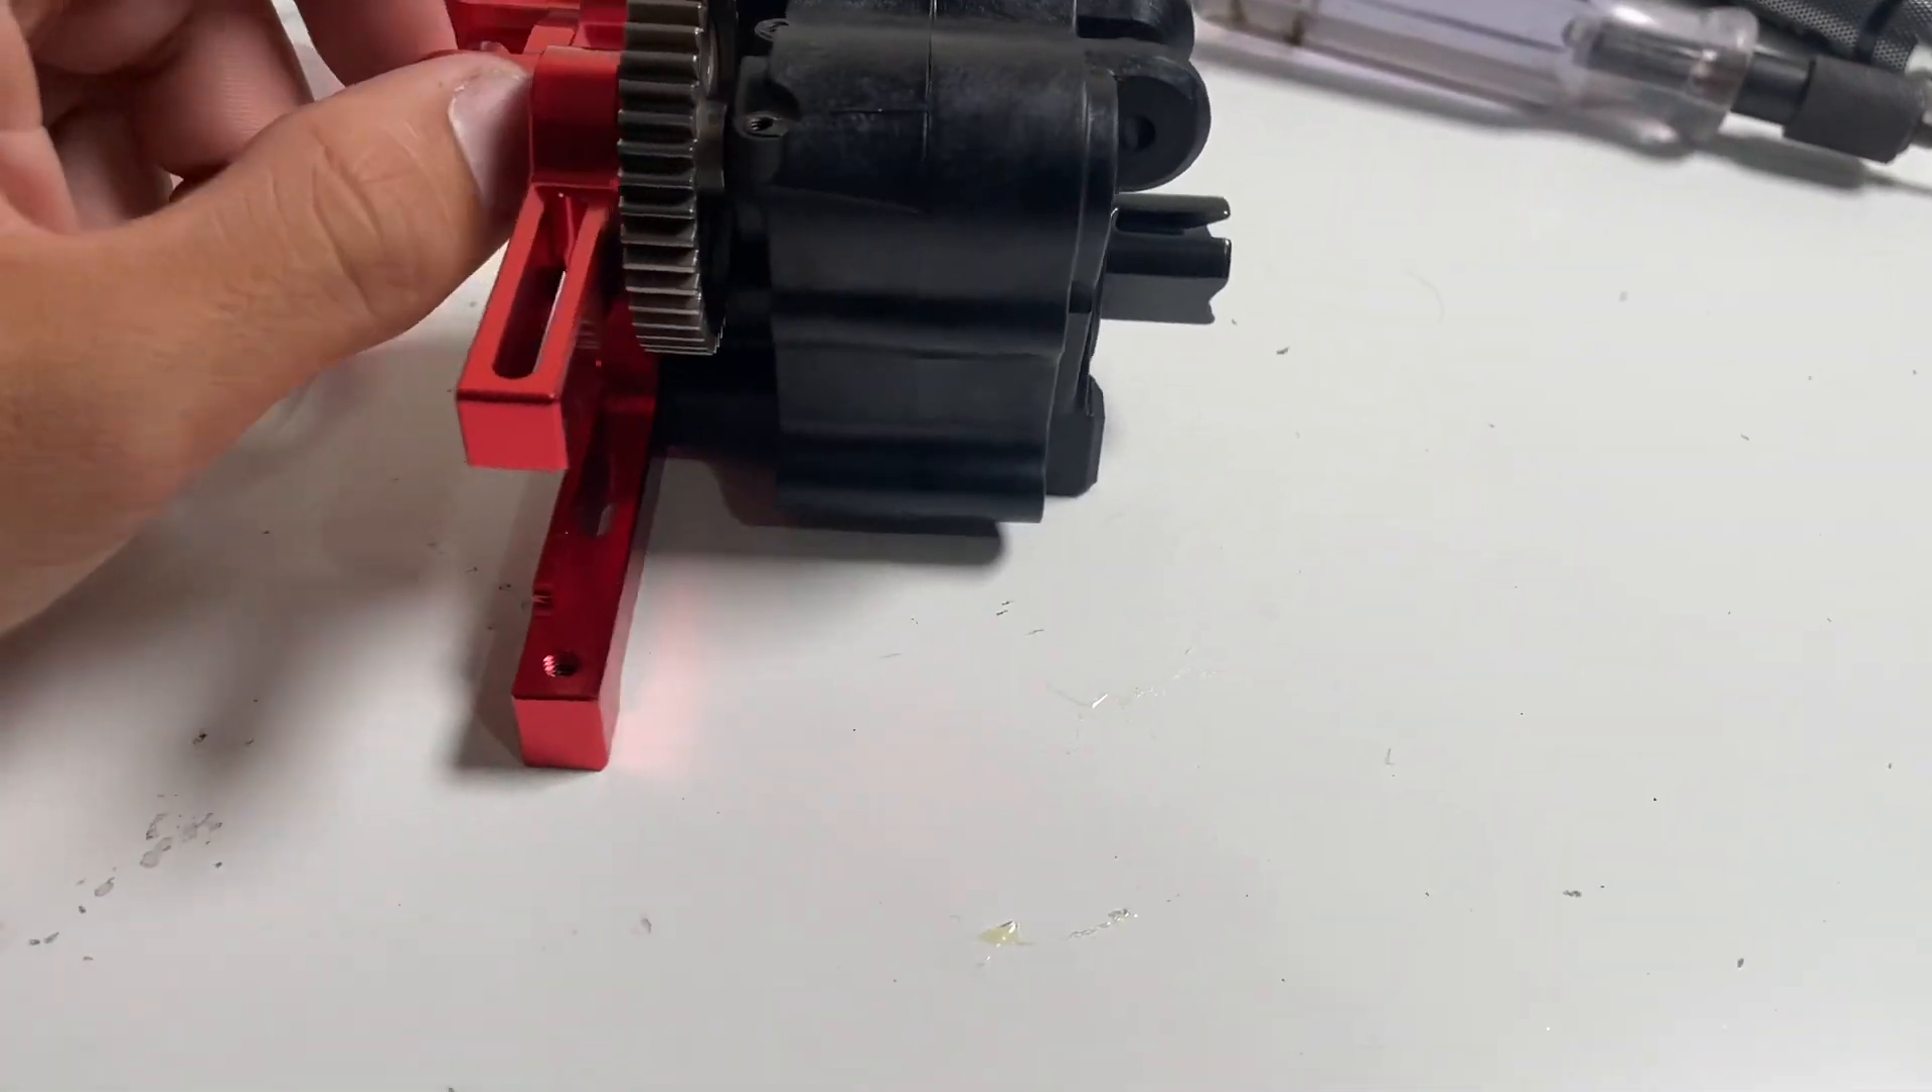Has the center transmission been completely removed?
Yes.